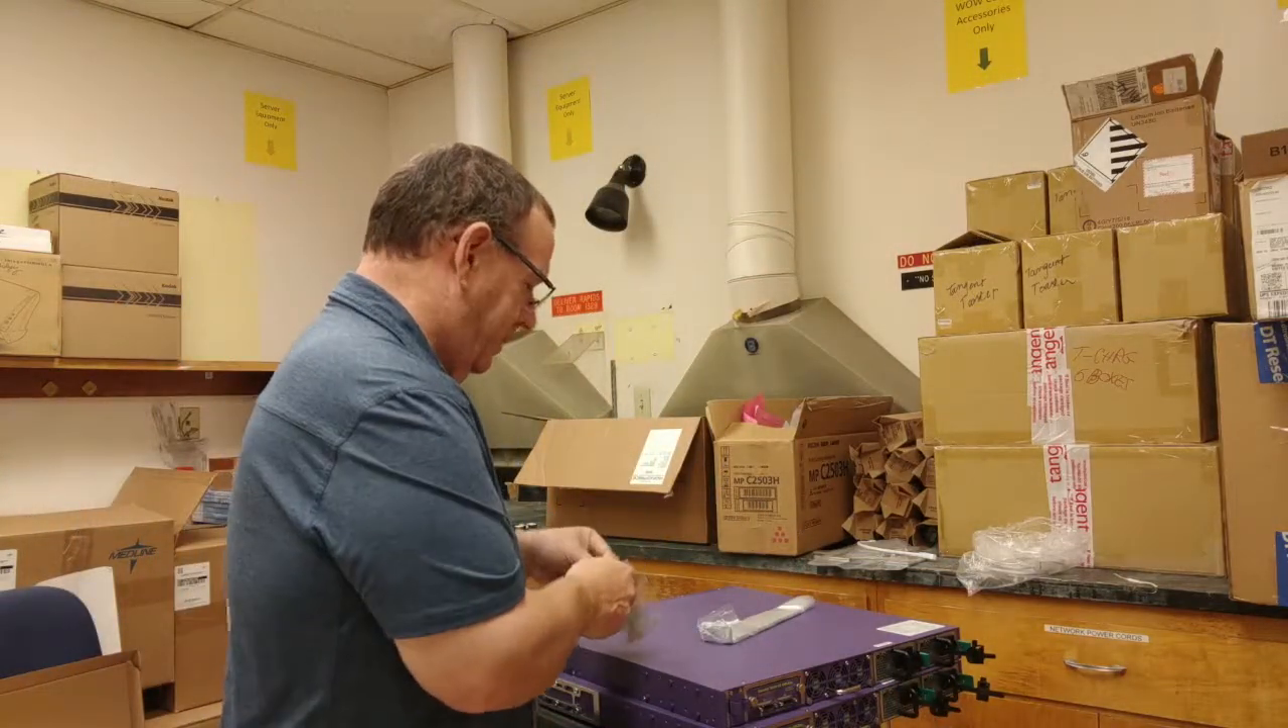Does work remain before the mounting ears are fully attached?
Yes.